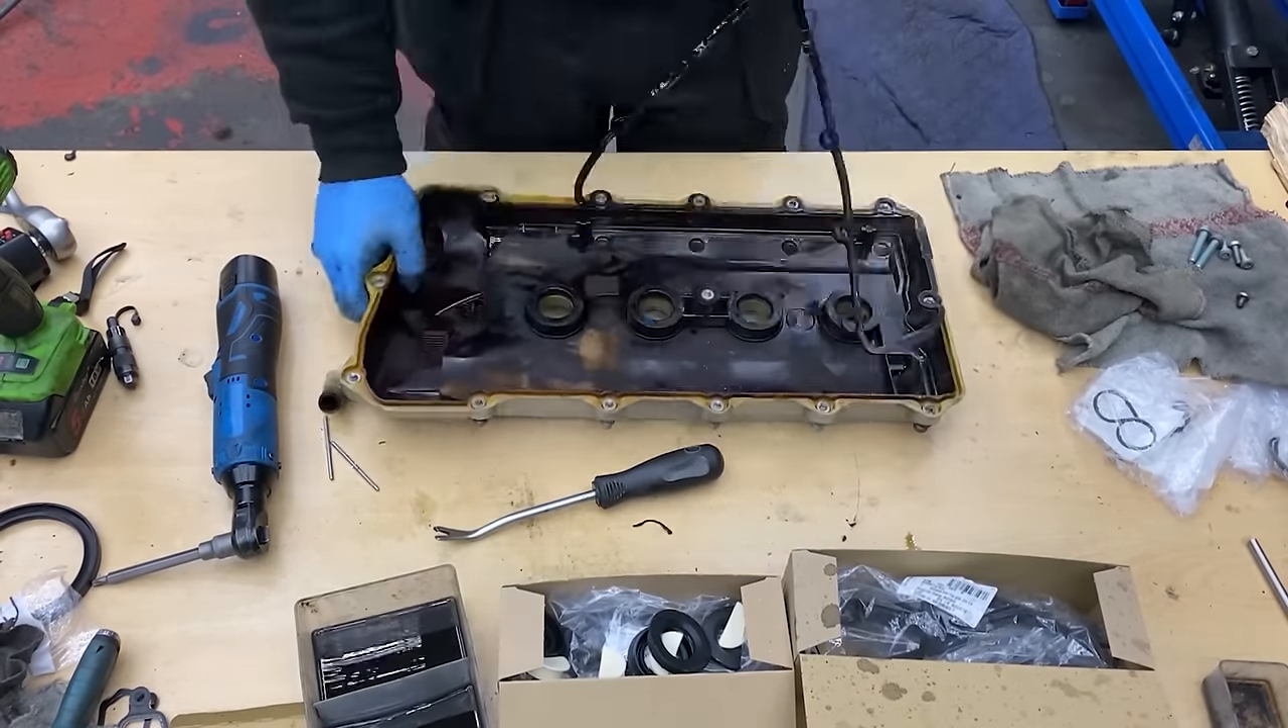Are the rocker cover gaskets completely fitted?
No.